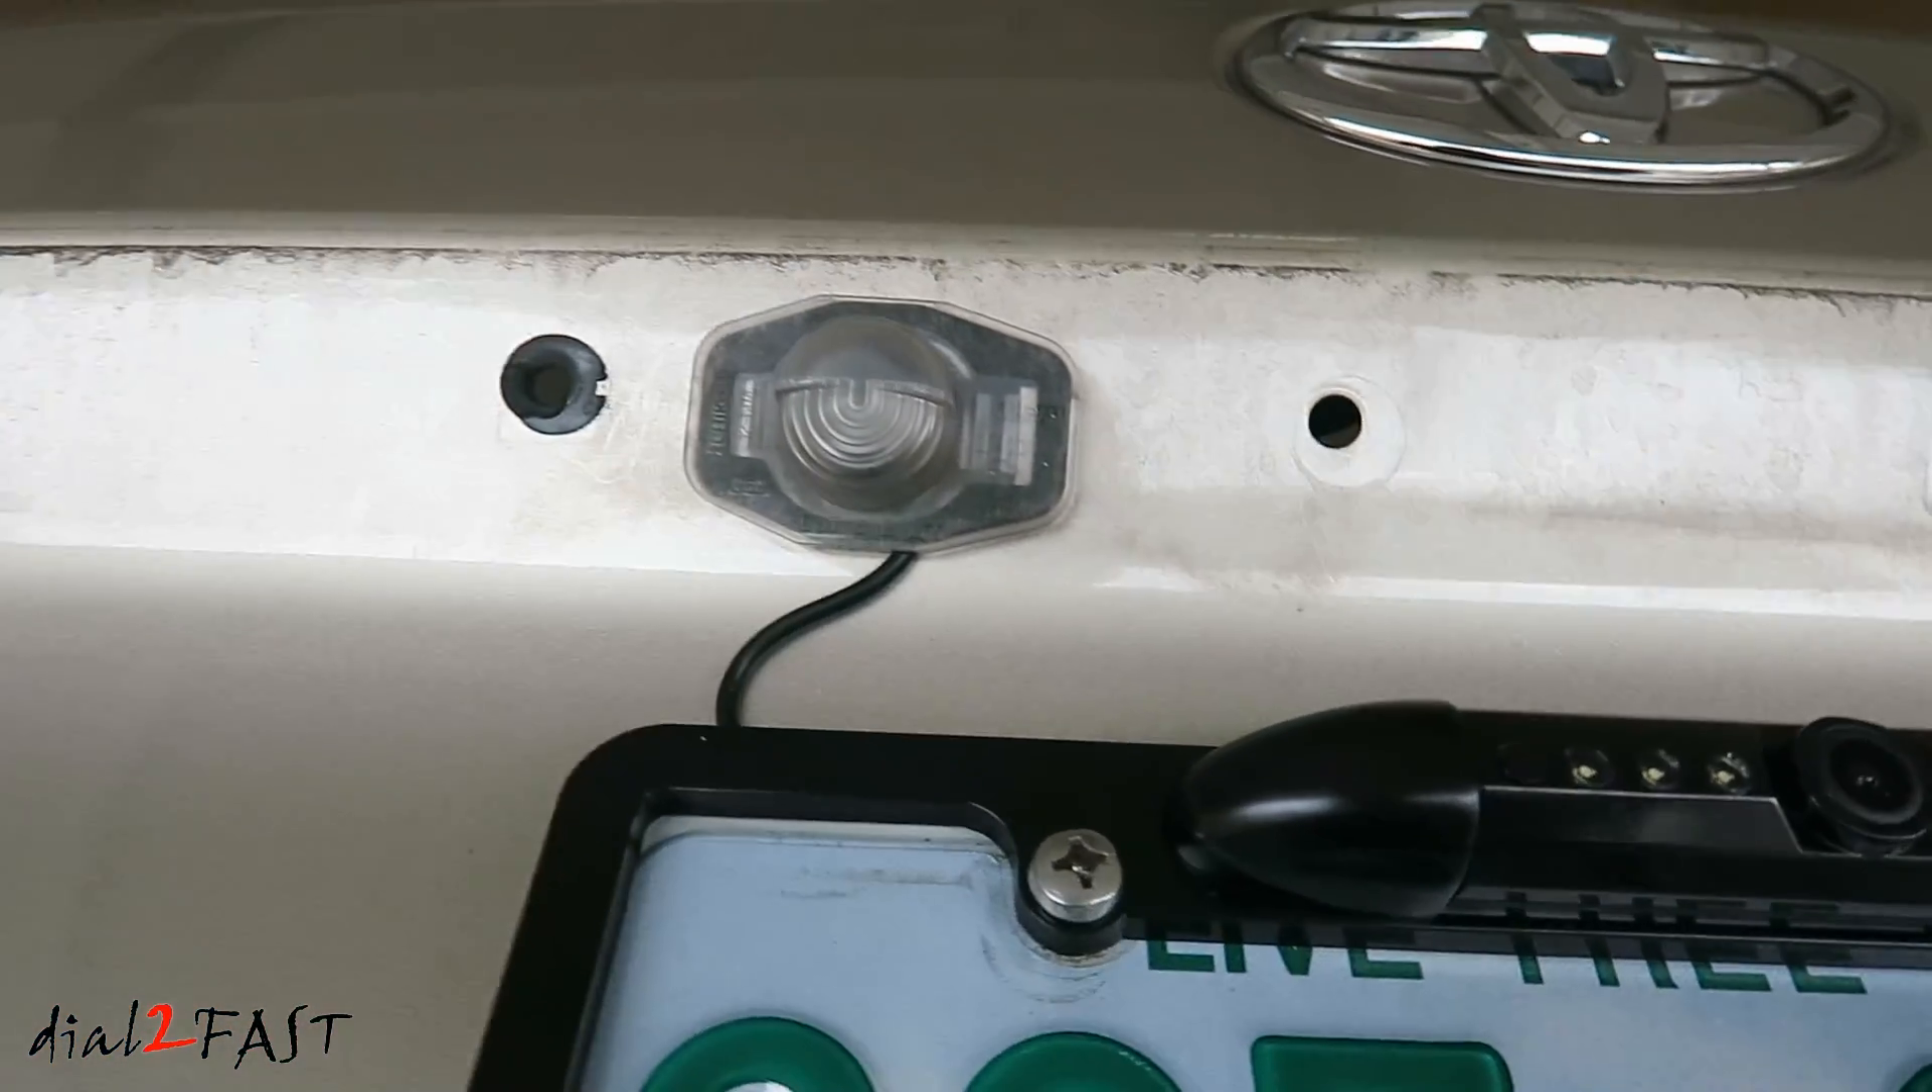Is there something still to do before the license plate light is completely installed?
No.